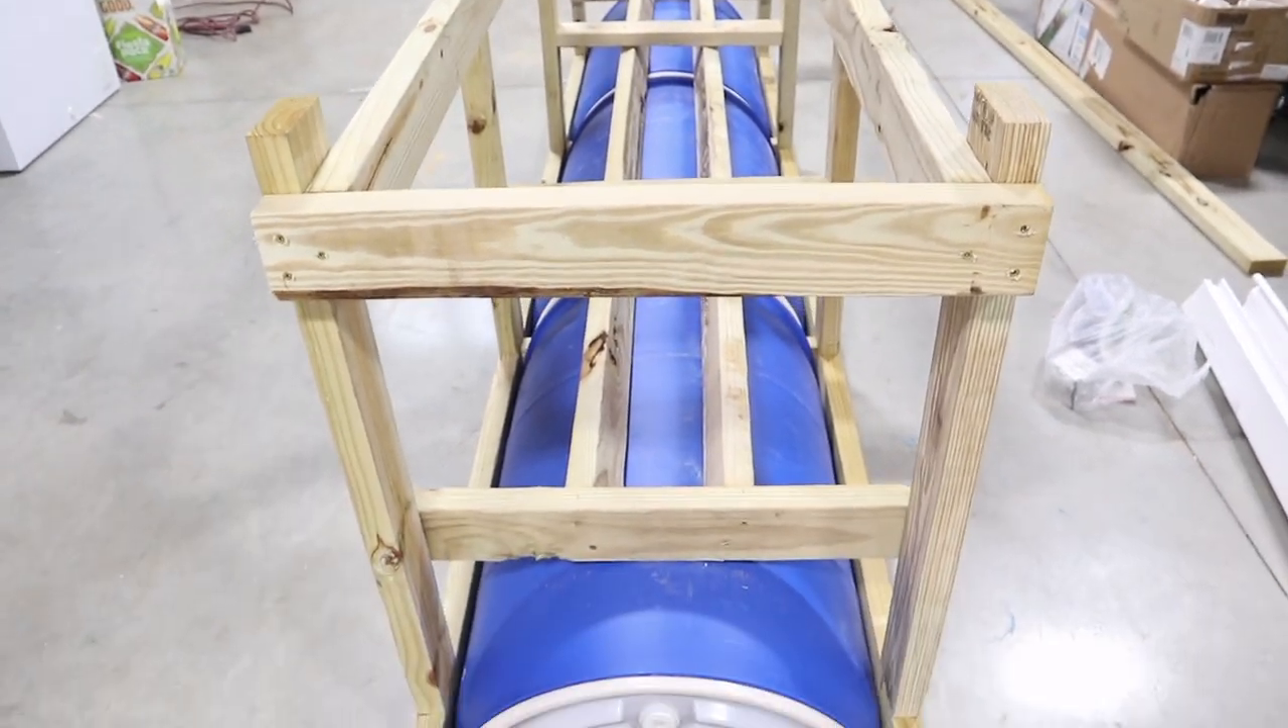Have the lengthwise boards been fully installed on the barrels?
Yes.